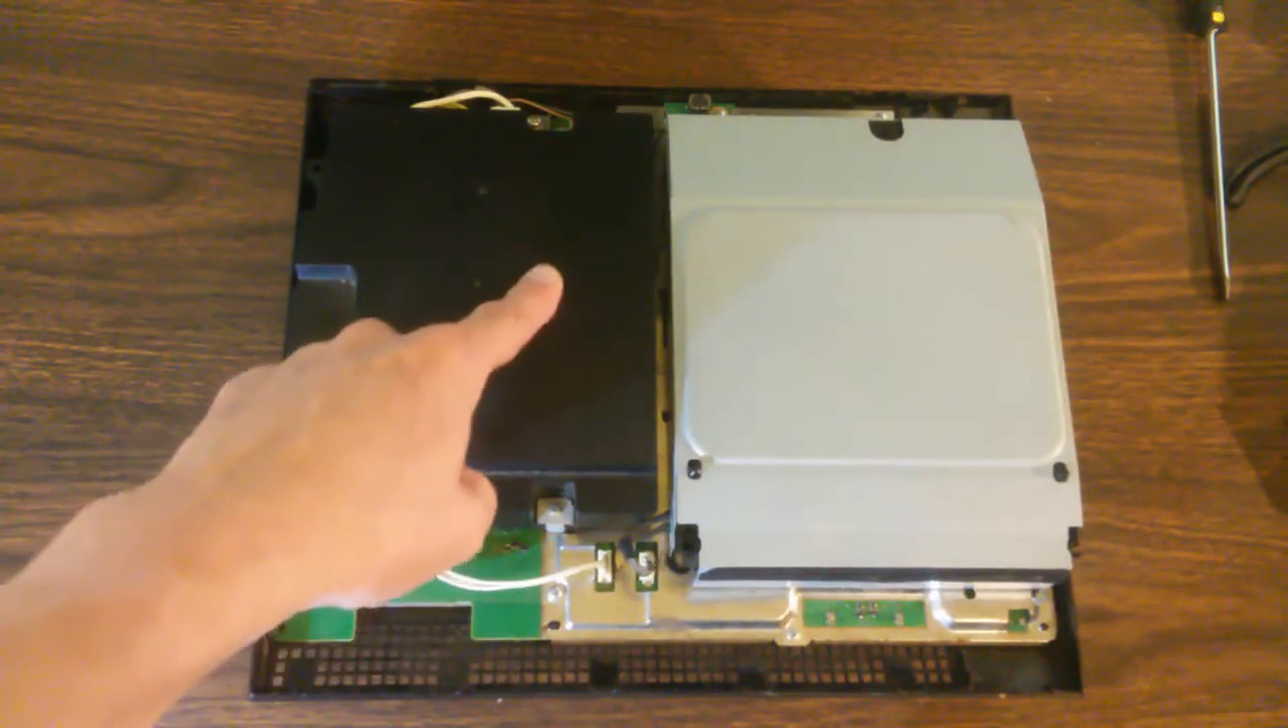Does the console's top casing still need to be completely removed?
No.